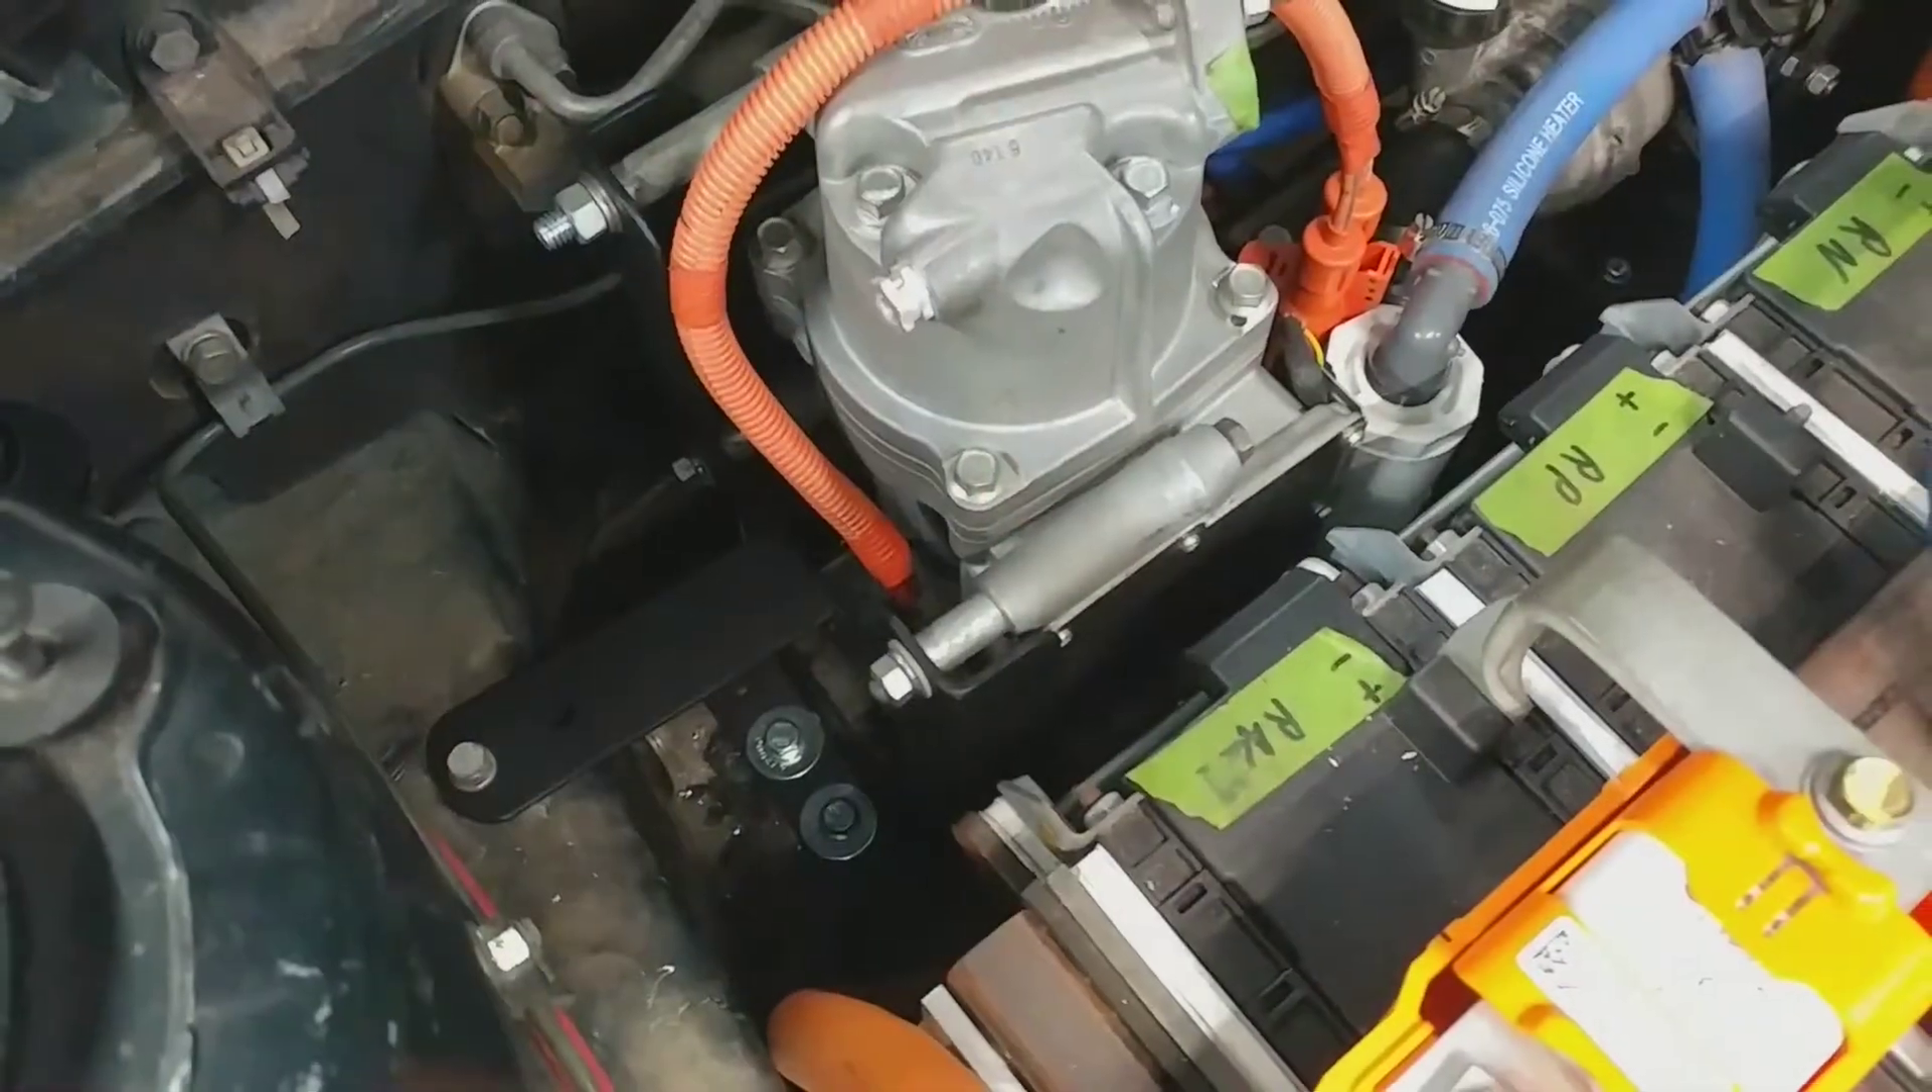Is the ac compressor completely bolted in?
Yes.